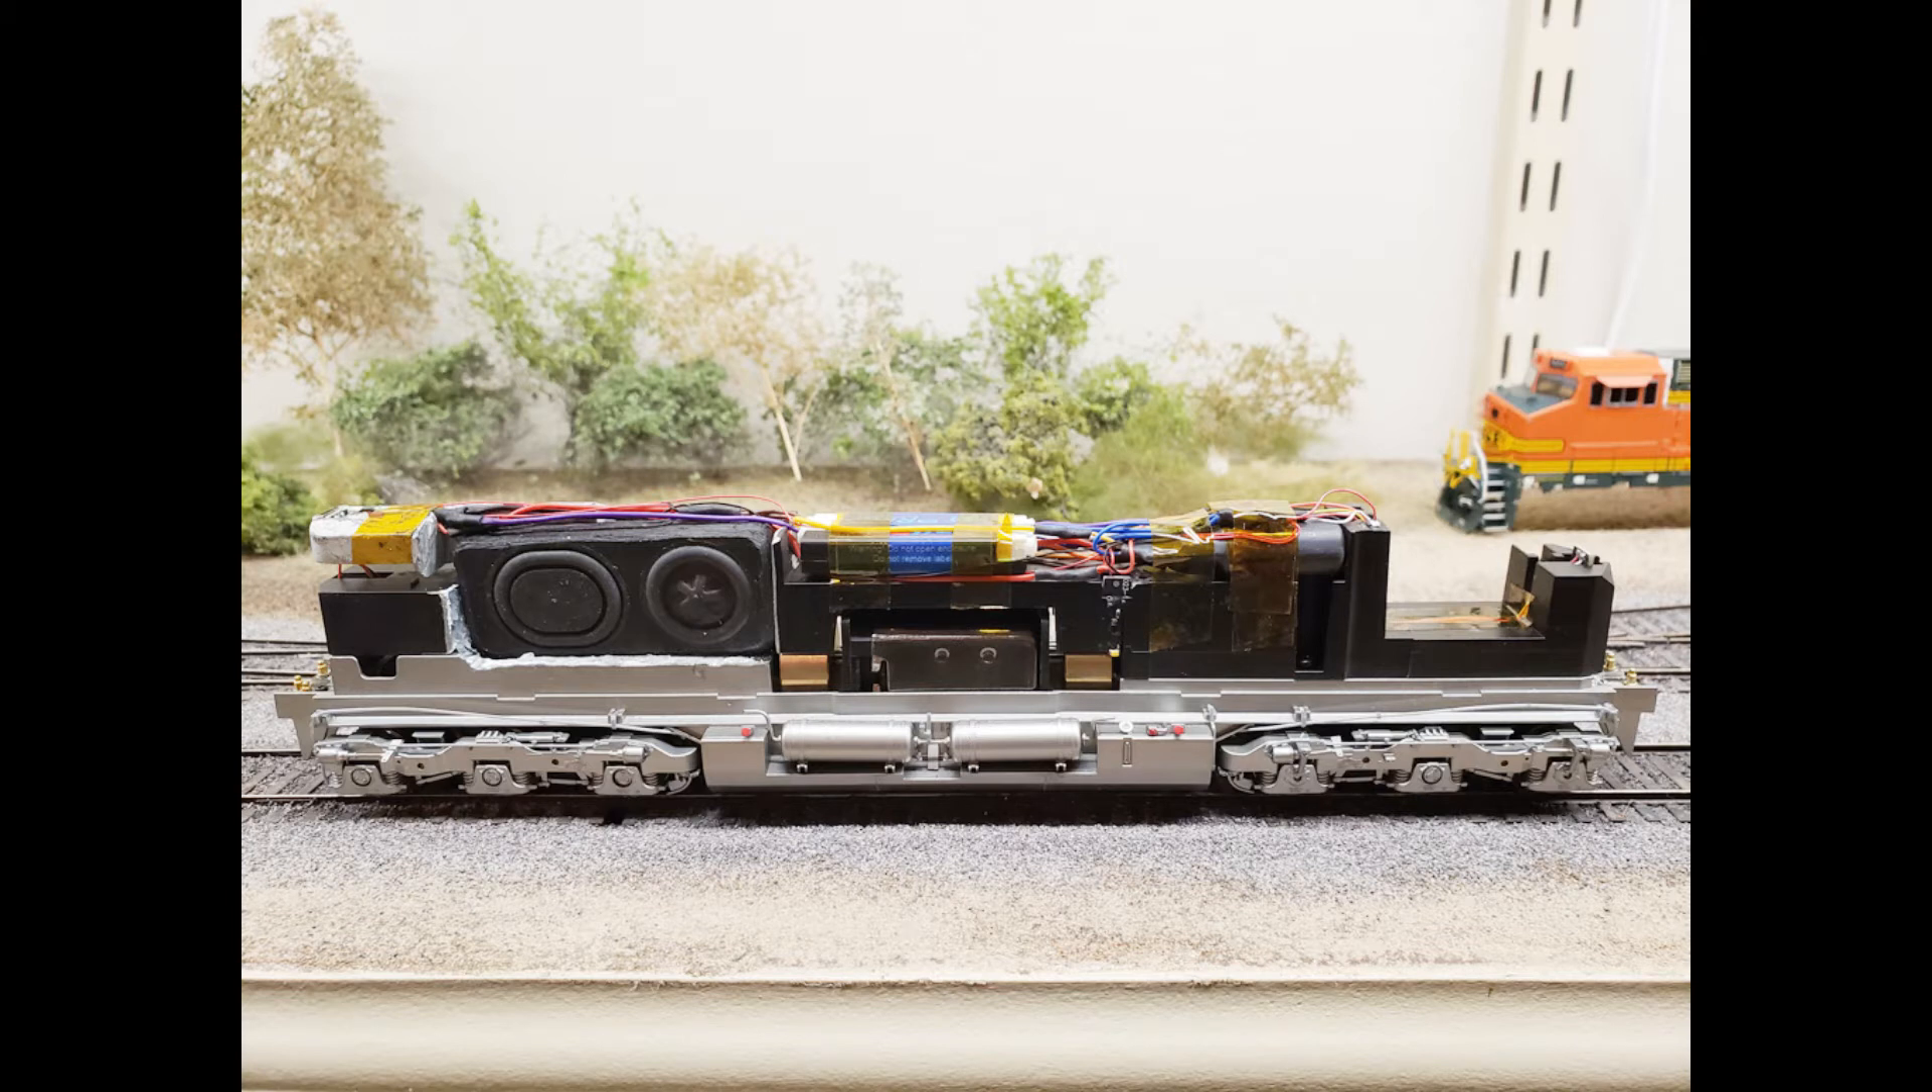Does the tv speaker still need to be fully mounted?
No.